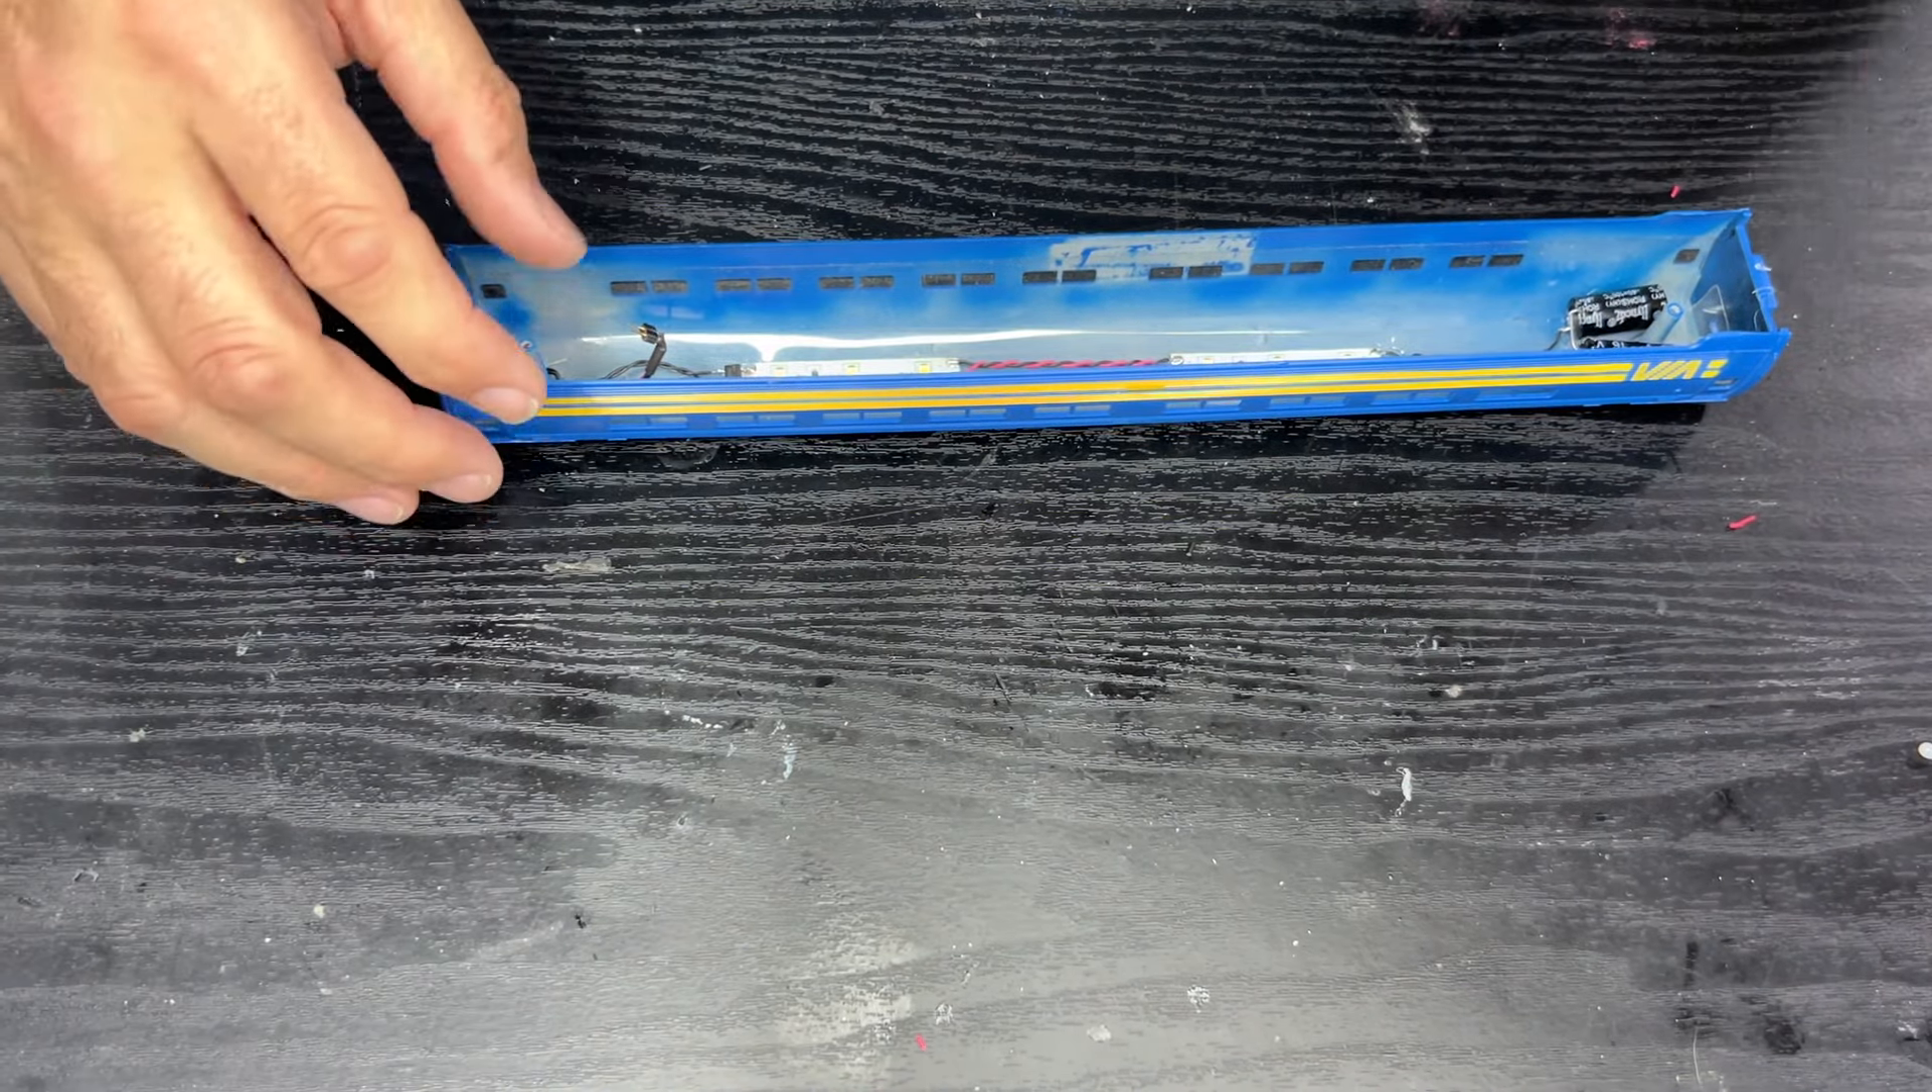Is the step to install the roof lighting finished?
Yes.